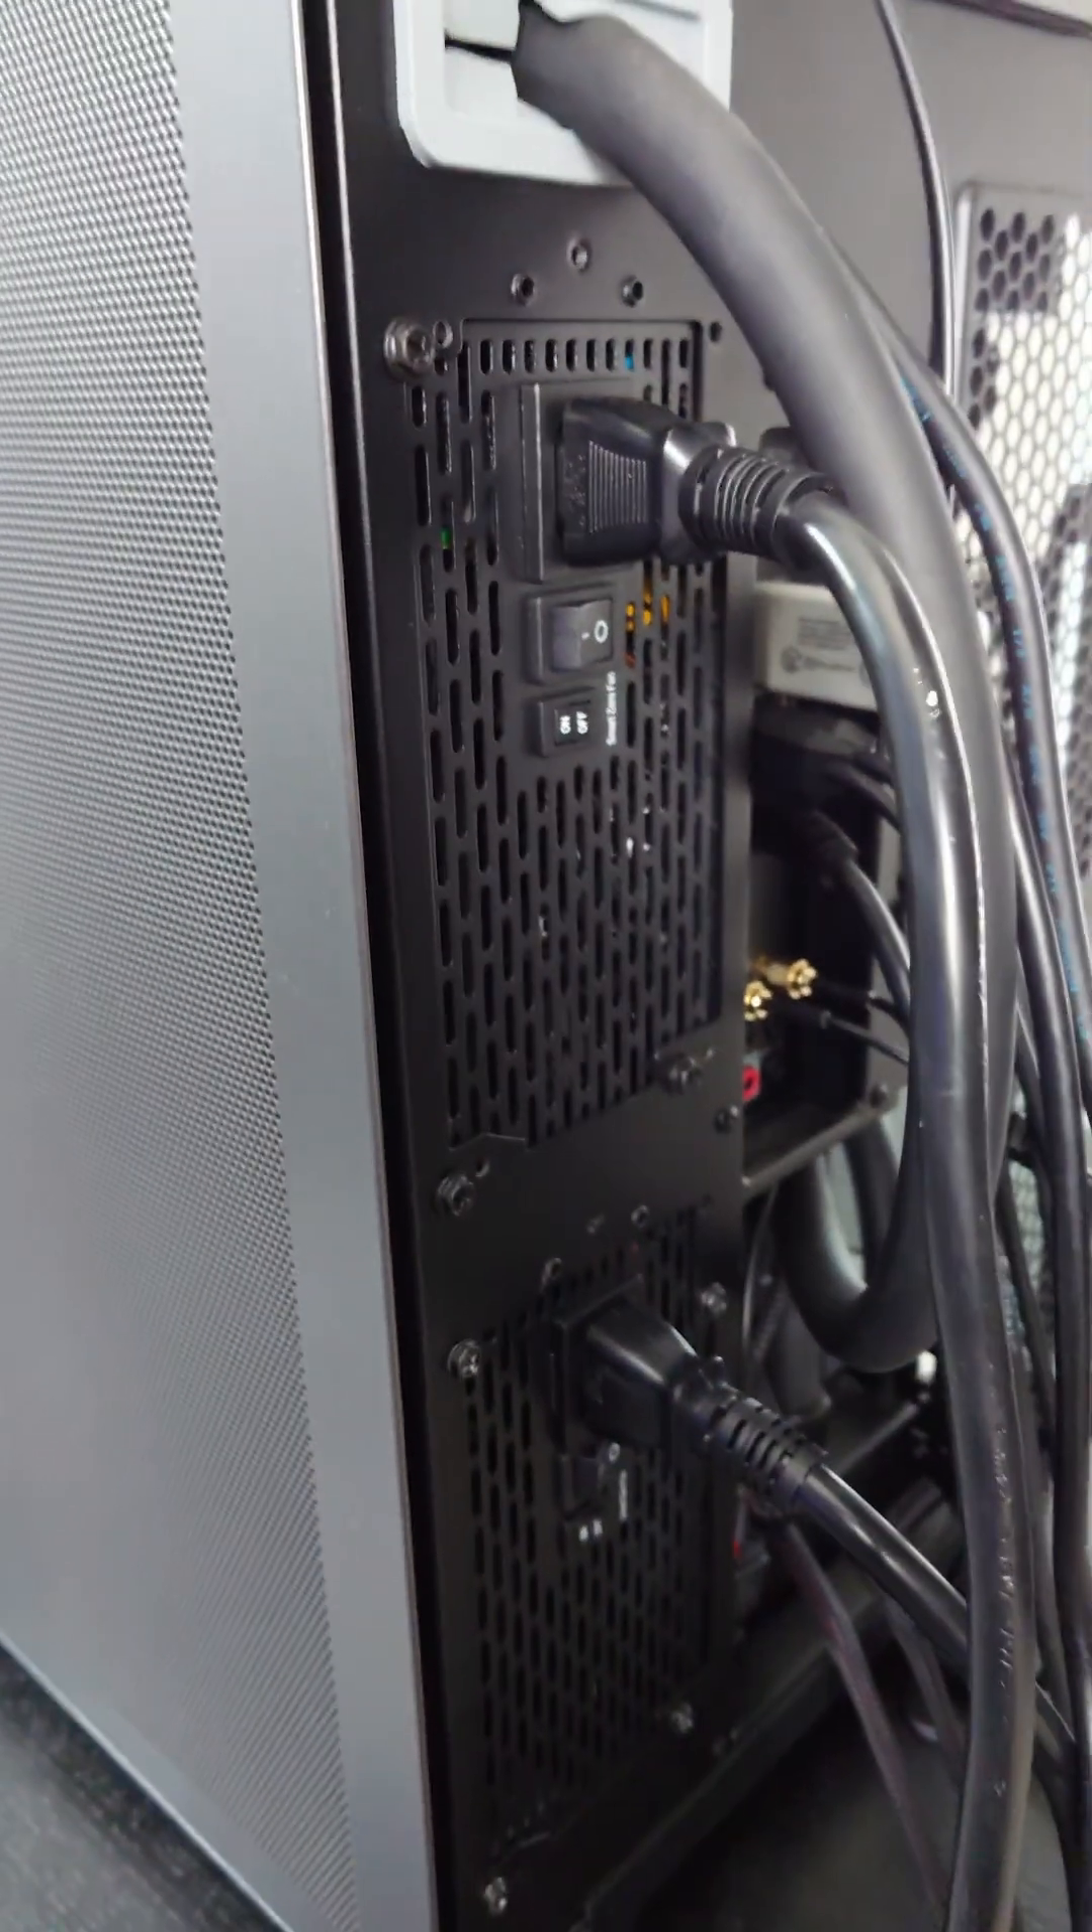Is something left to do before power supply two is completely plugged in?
No.